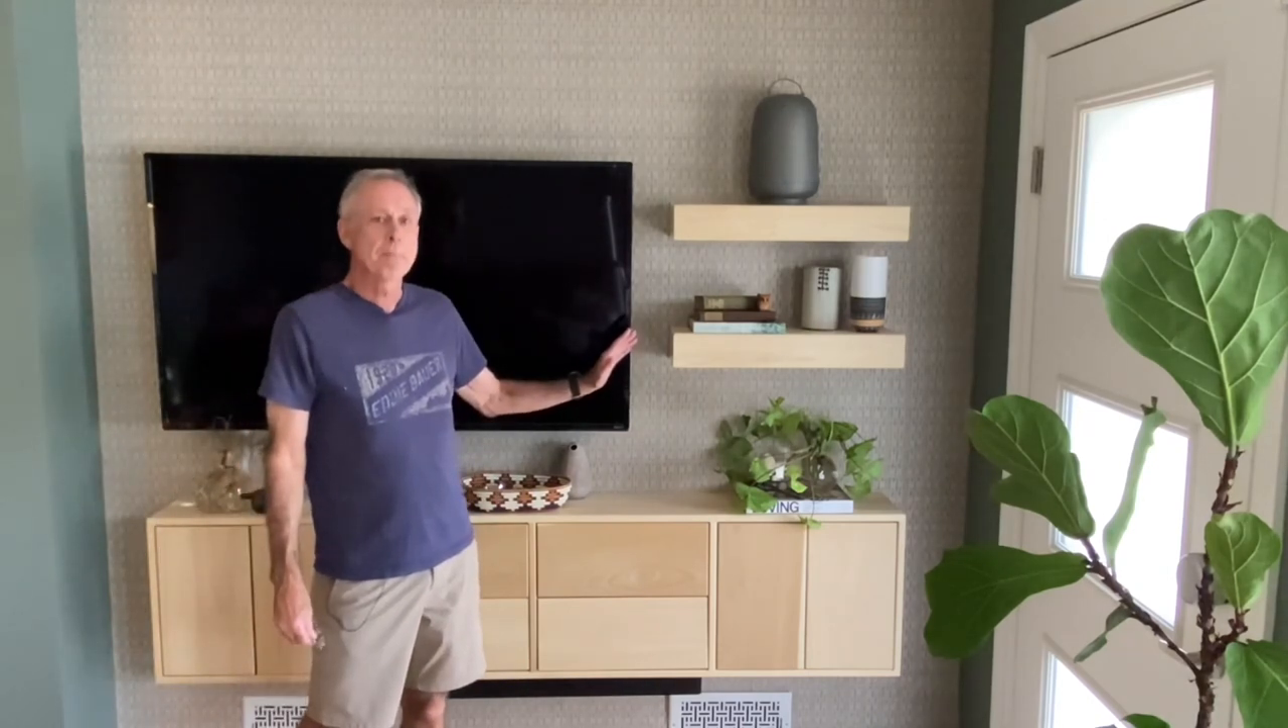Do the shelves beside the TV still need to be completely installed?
No.